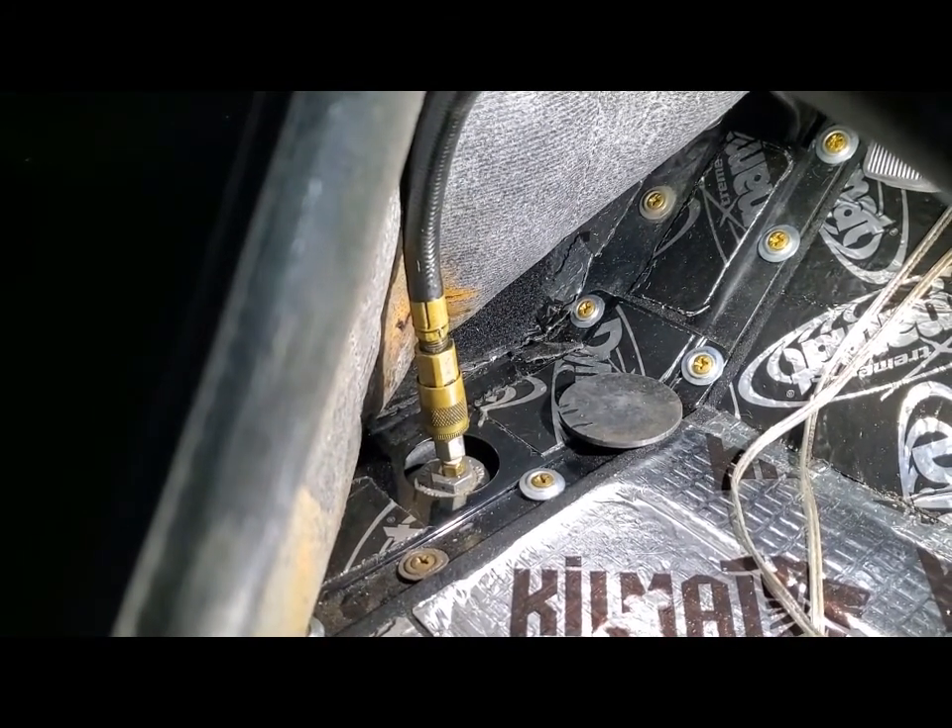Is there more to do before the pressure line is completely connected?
No.